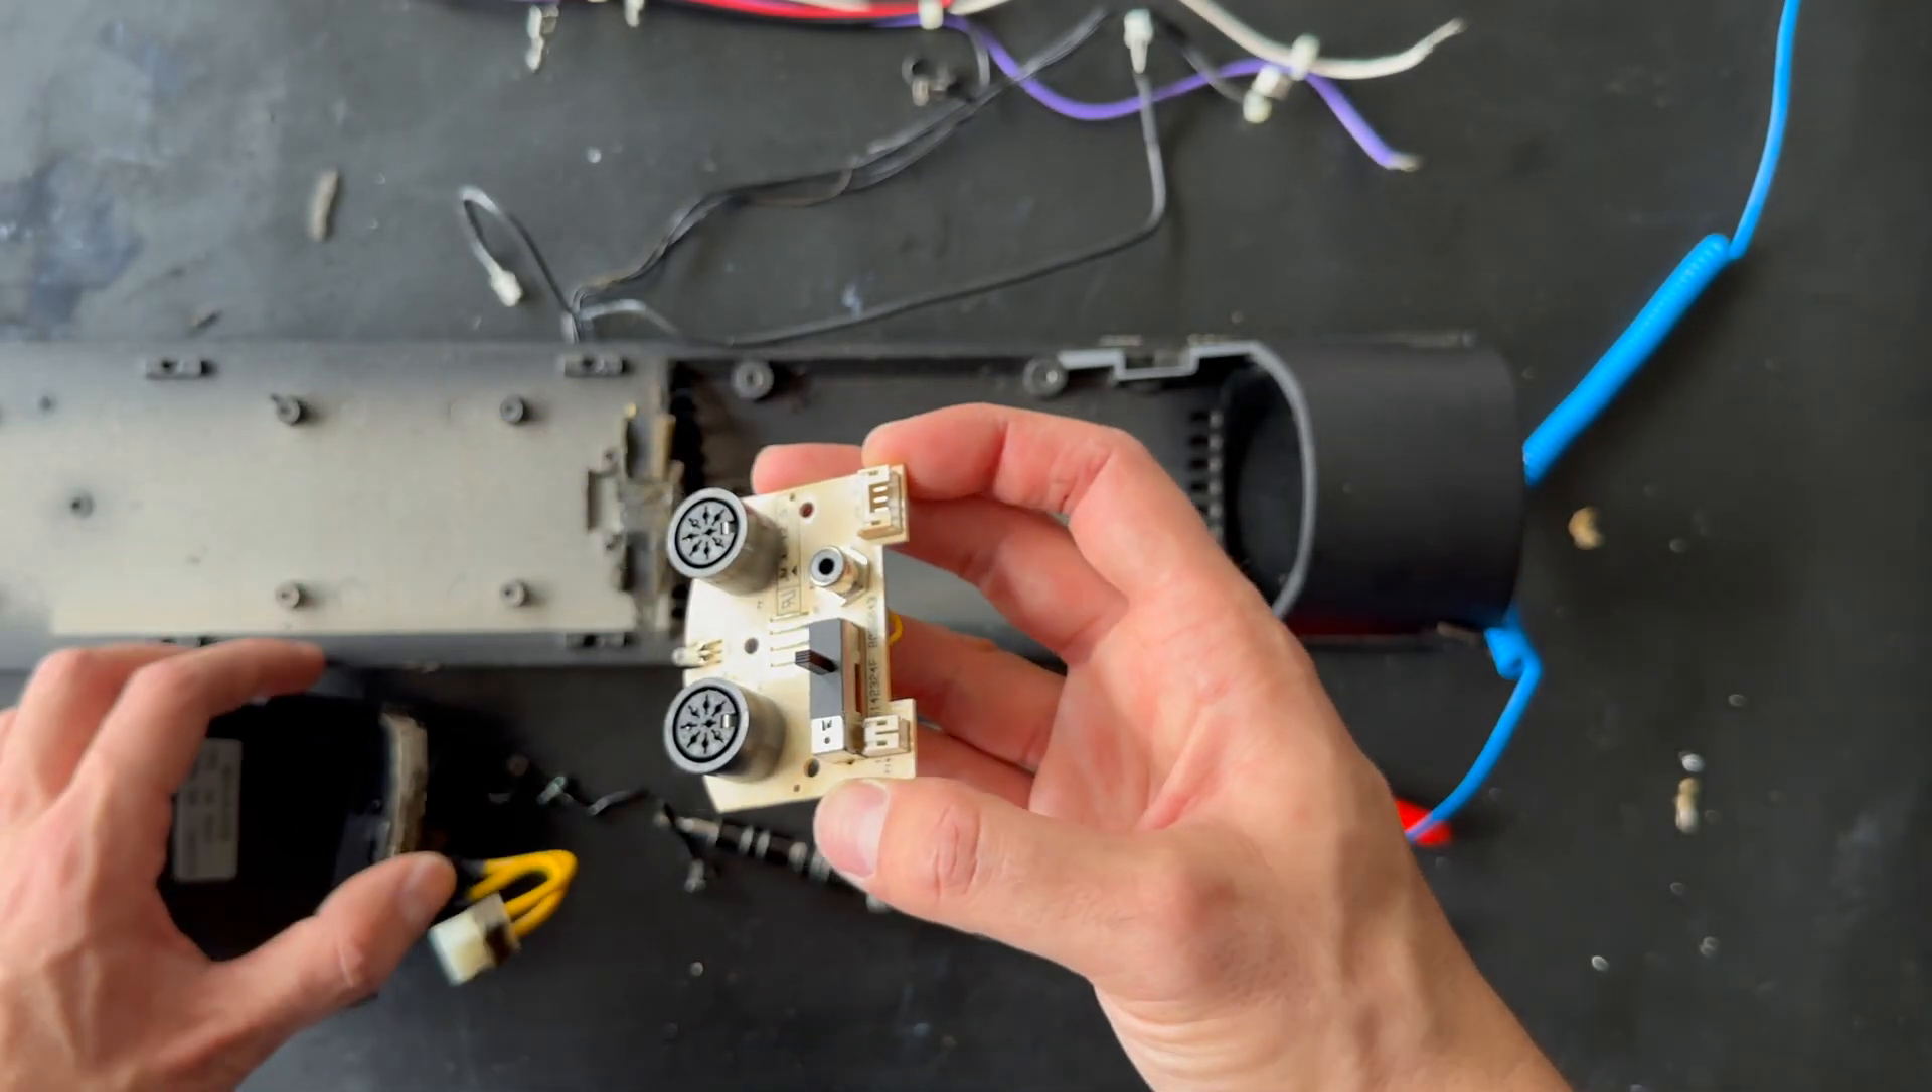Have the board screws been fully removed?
Yes.